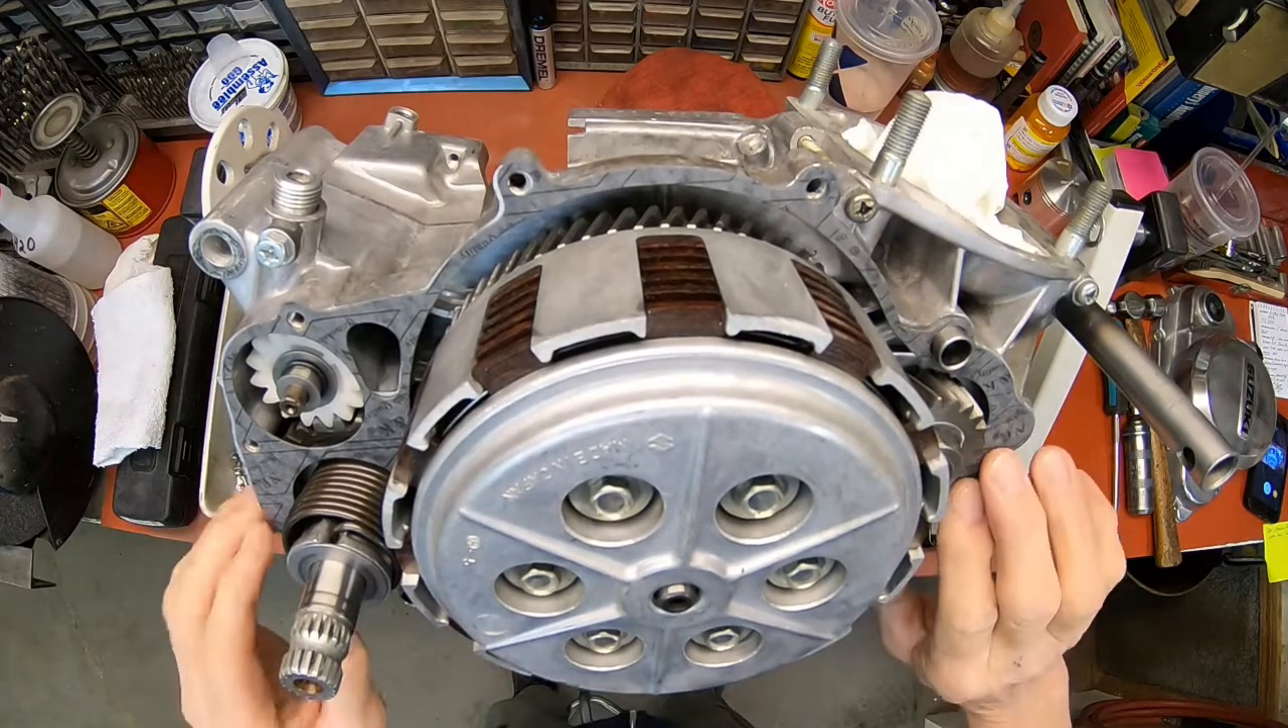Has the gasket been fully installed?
Yes.